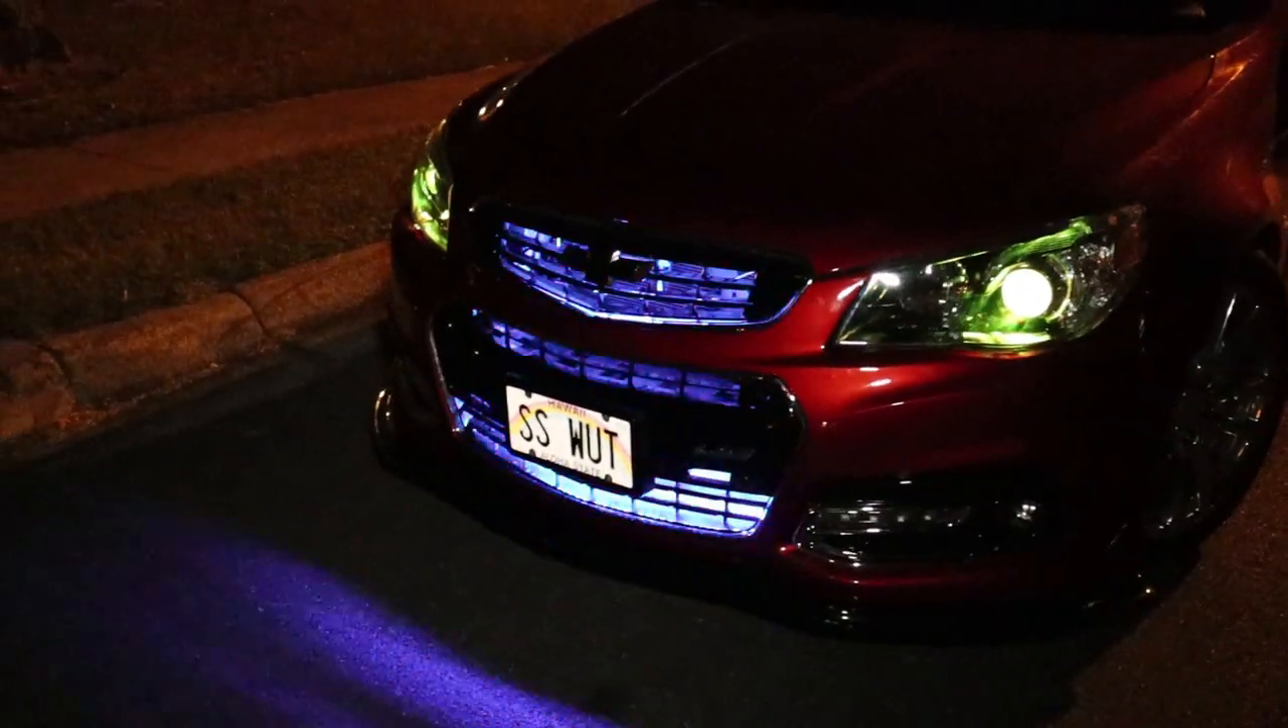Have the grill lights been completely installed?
Yes.